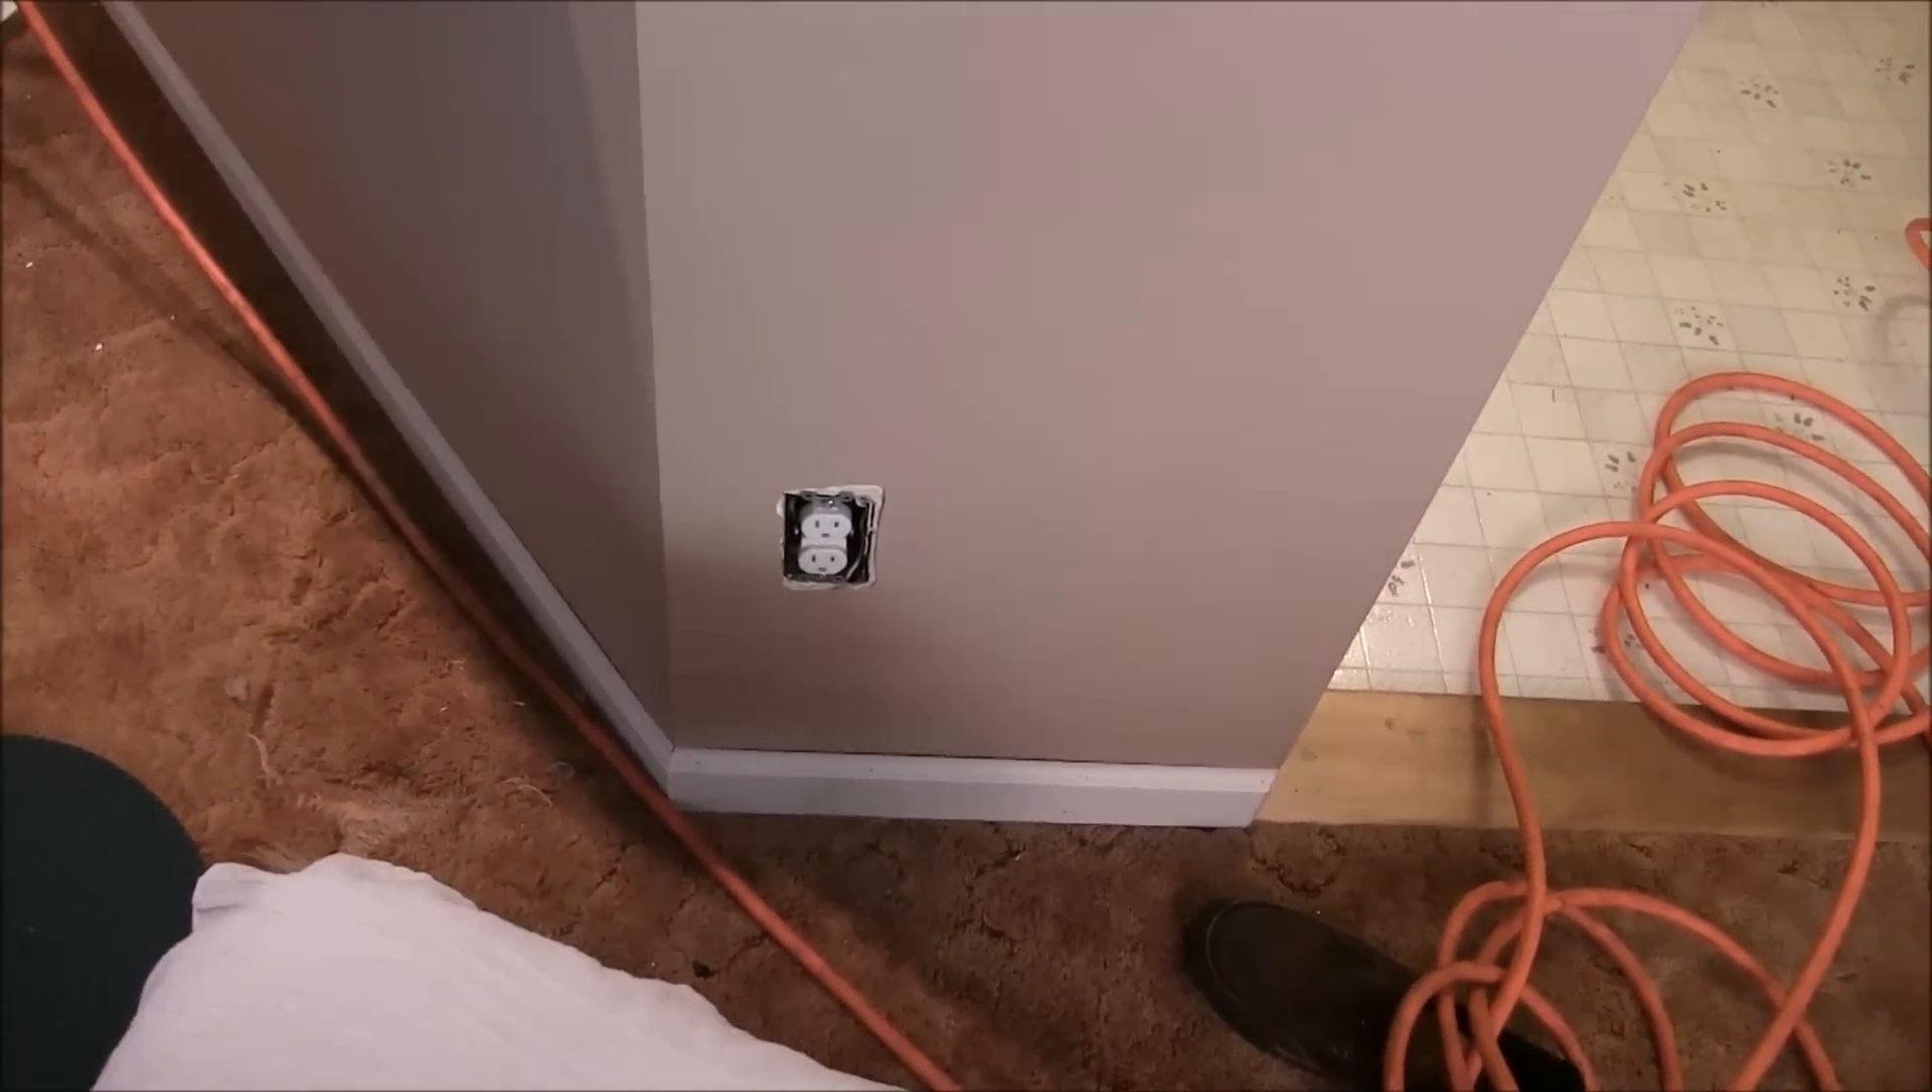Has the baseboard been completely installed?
Yes.